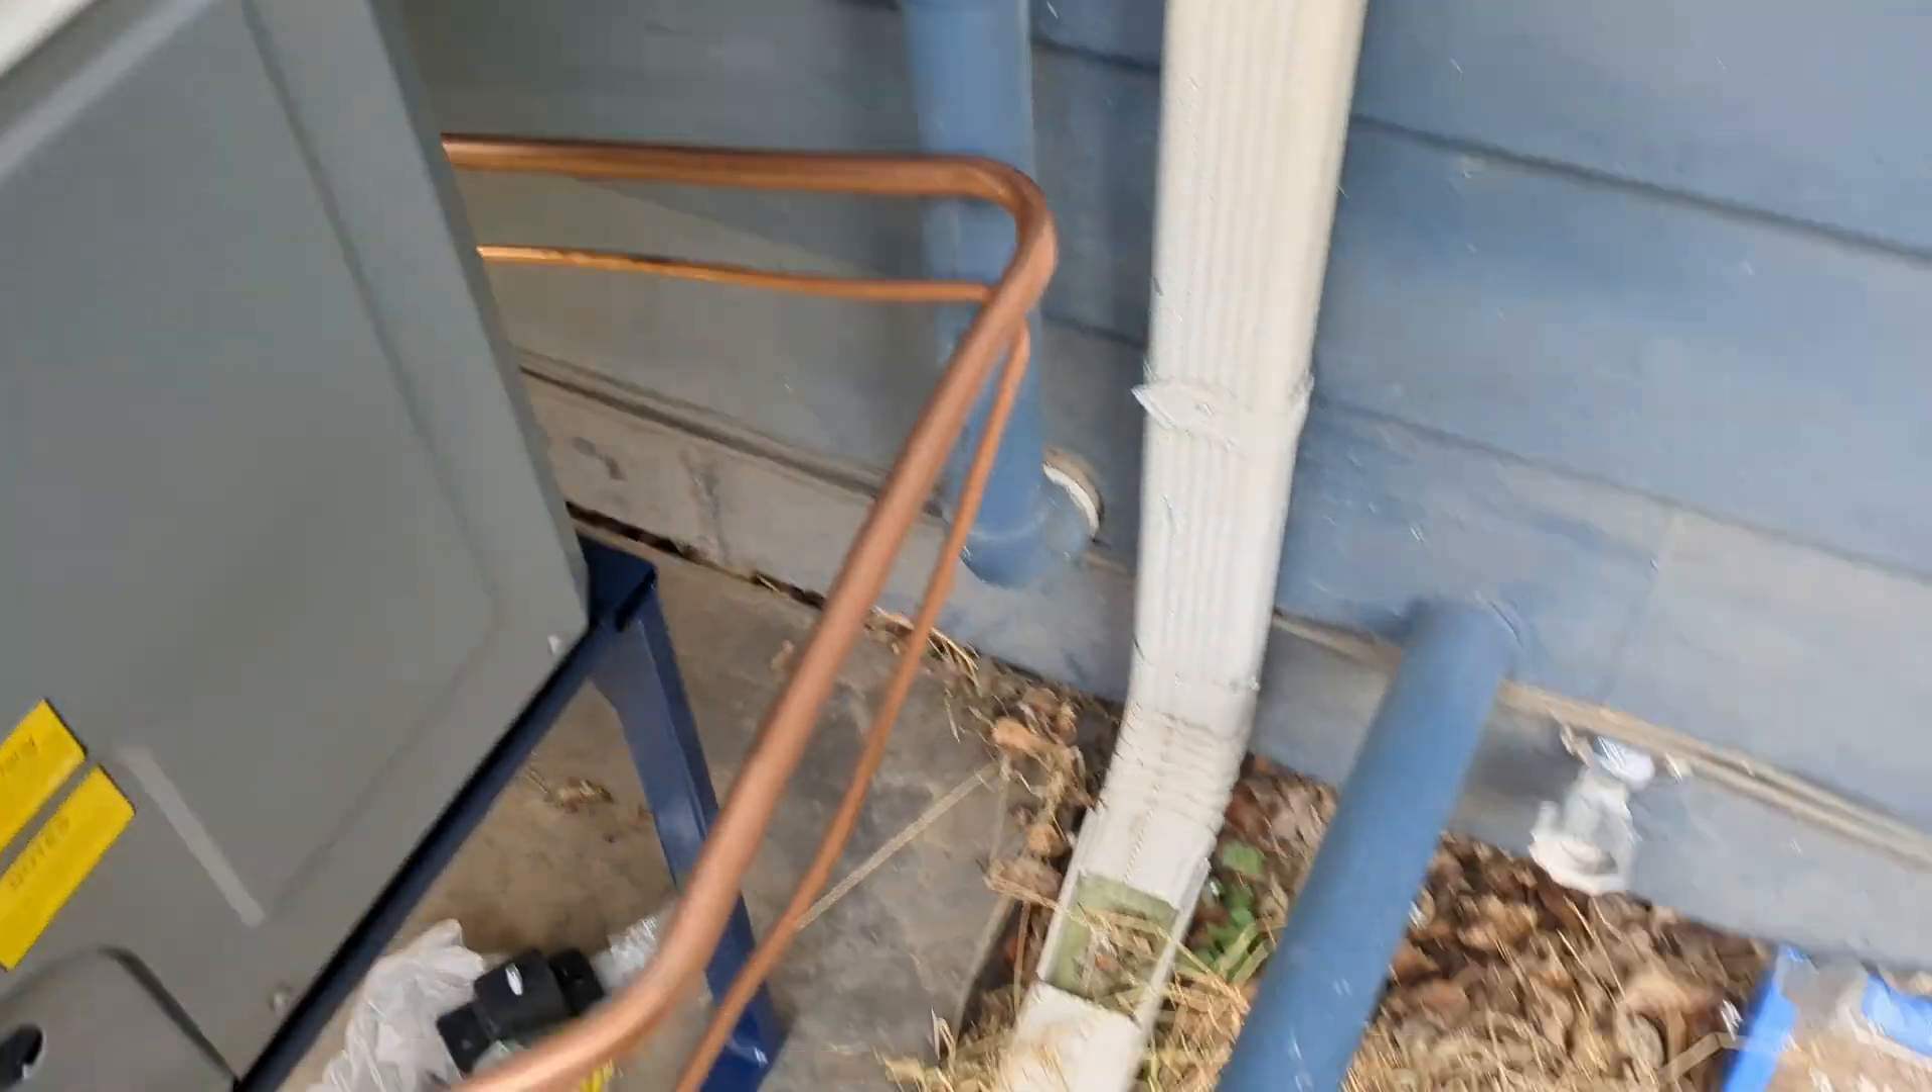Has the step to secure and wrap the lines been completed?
No.